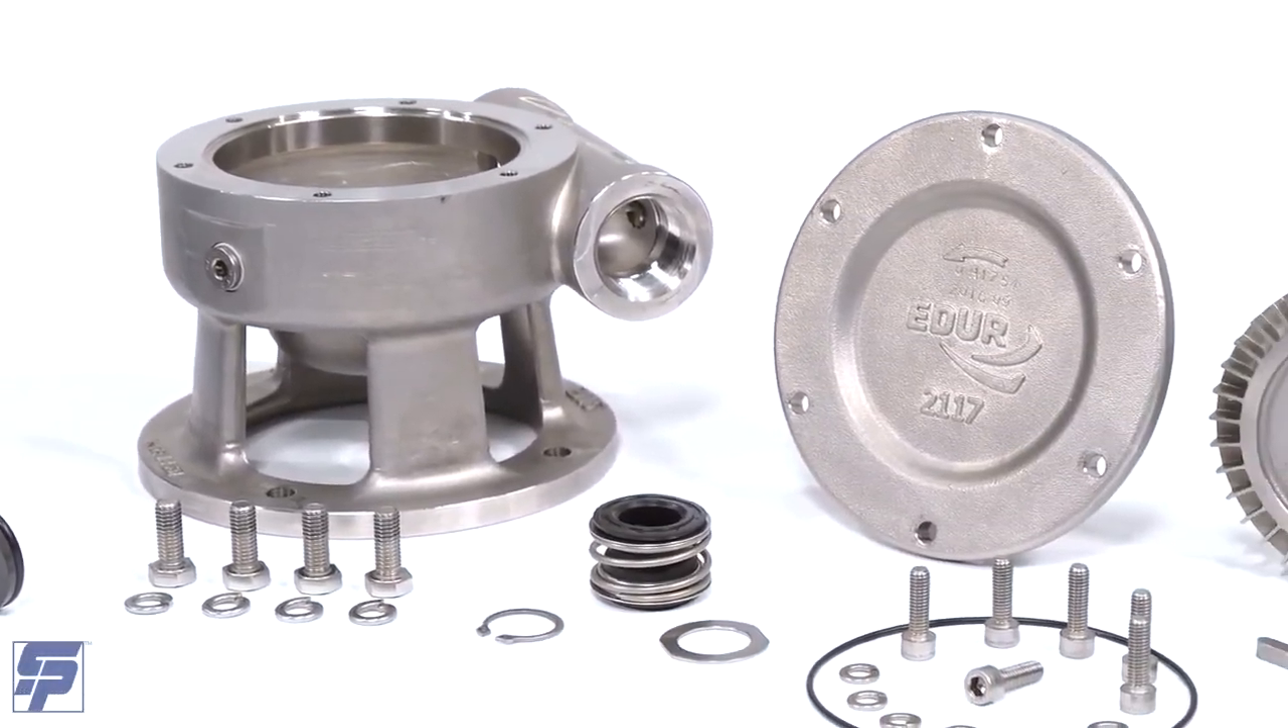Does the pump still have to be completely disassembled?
No.